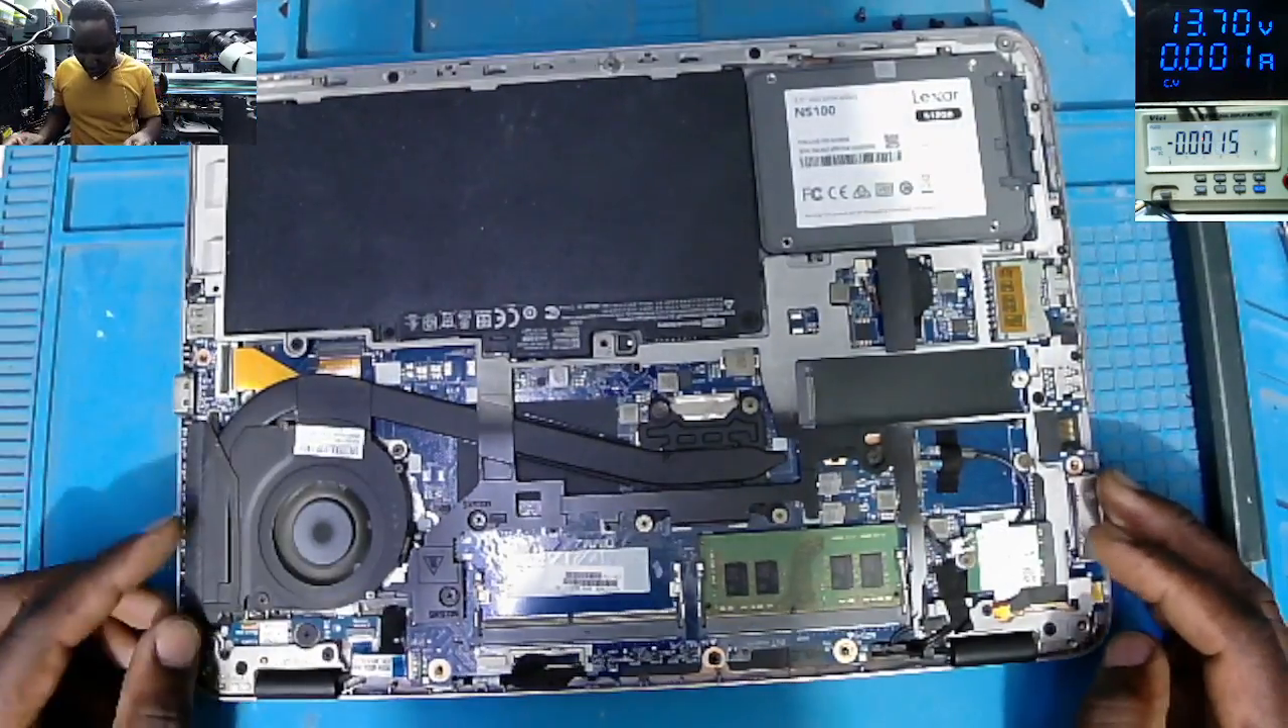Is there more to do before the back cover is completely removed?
No.